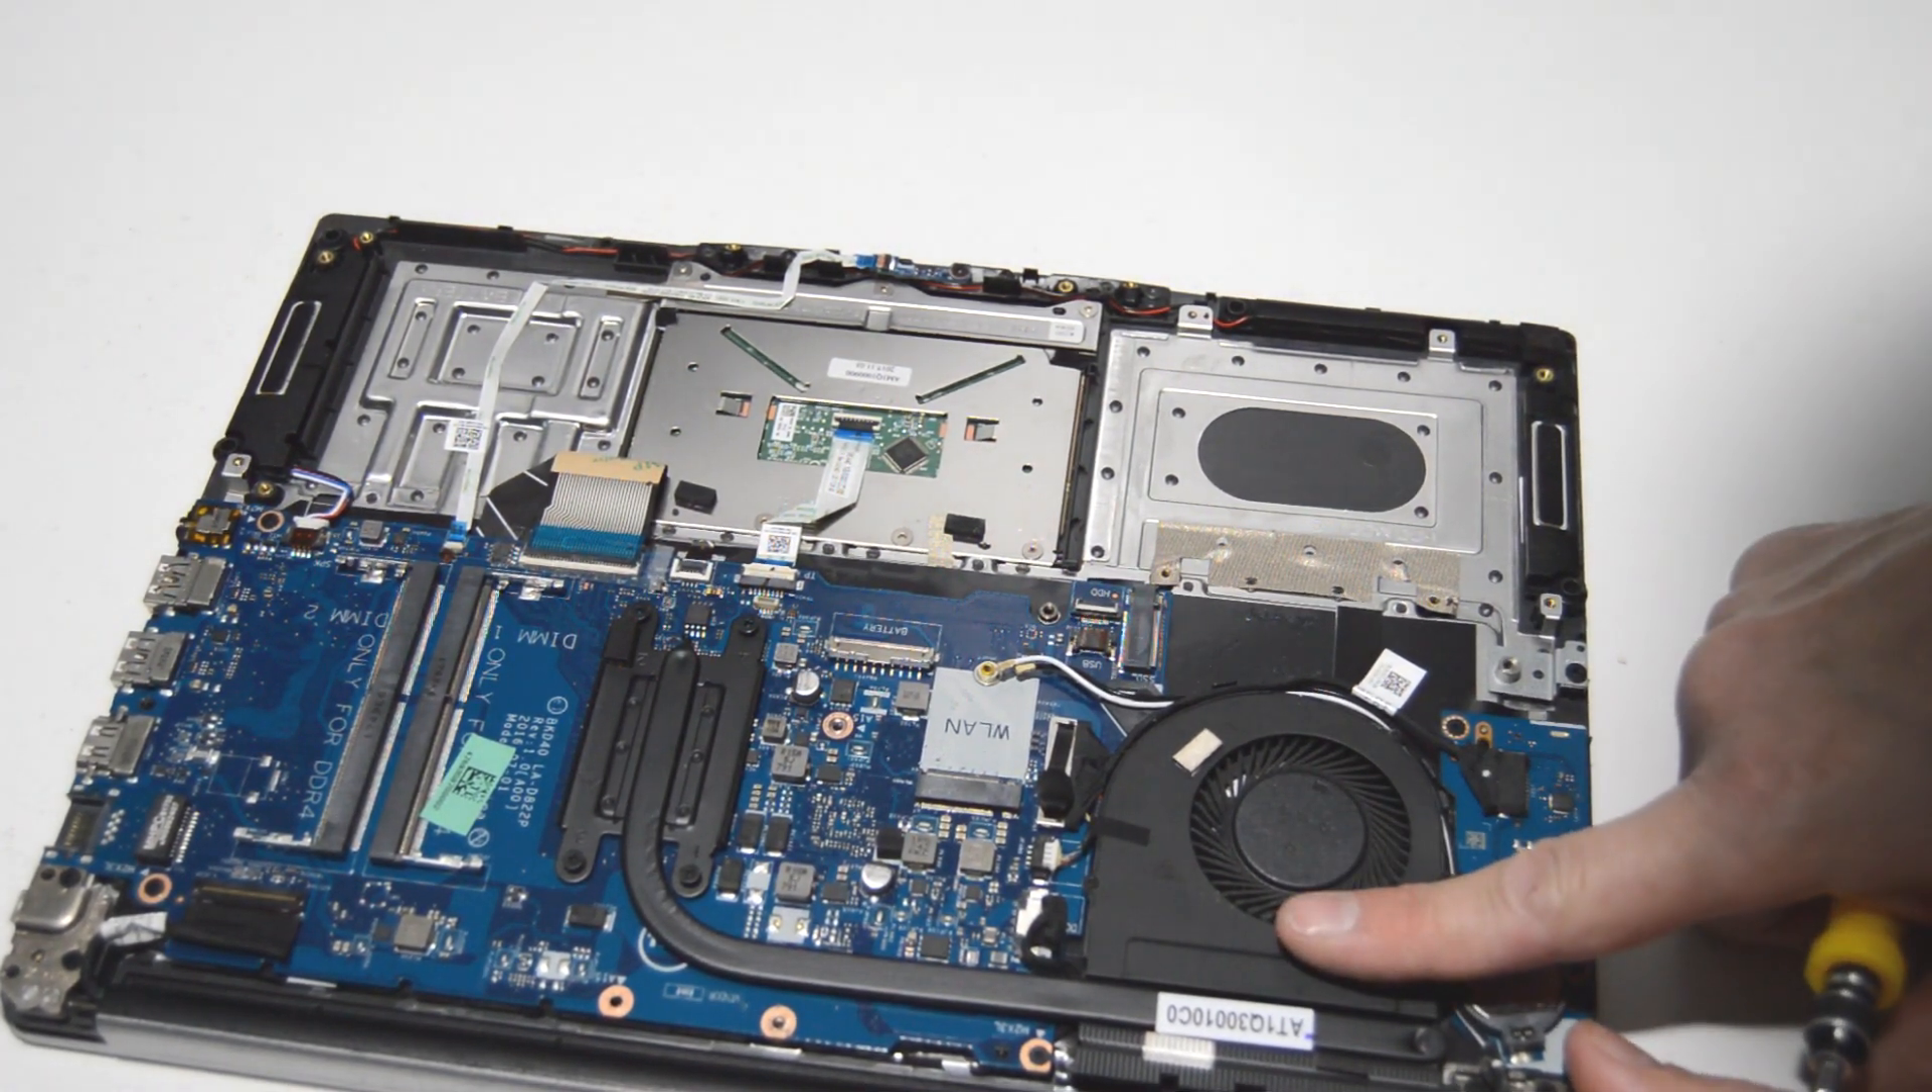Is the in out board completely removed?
No.